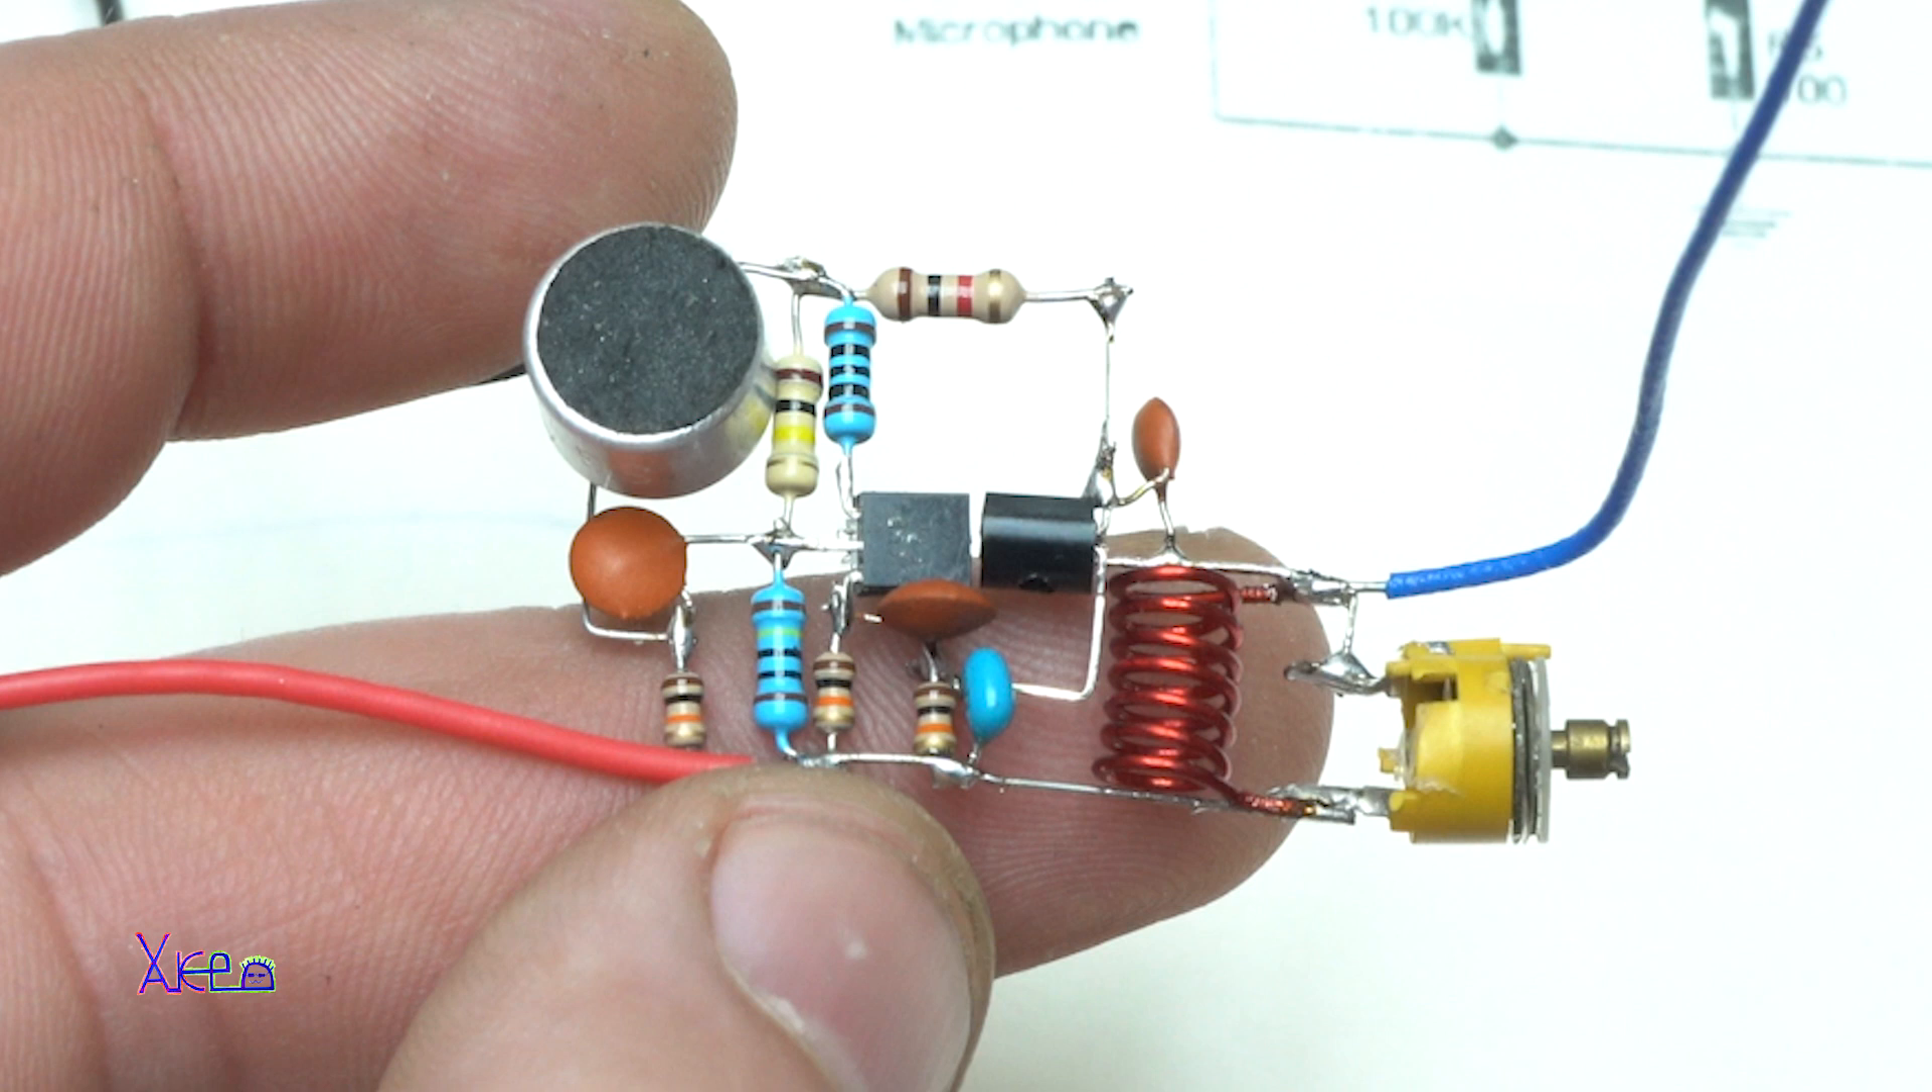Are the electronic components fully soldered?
Yes.